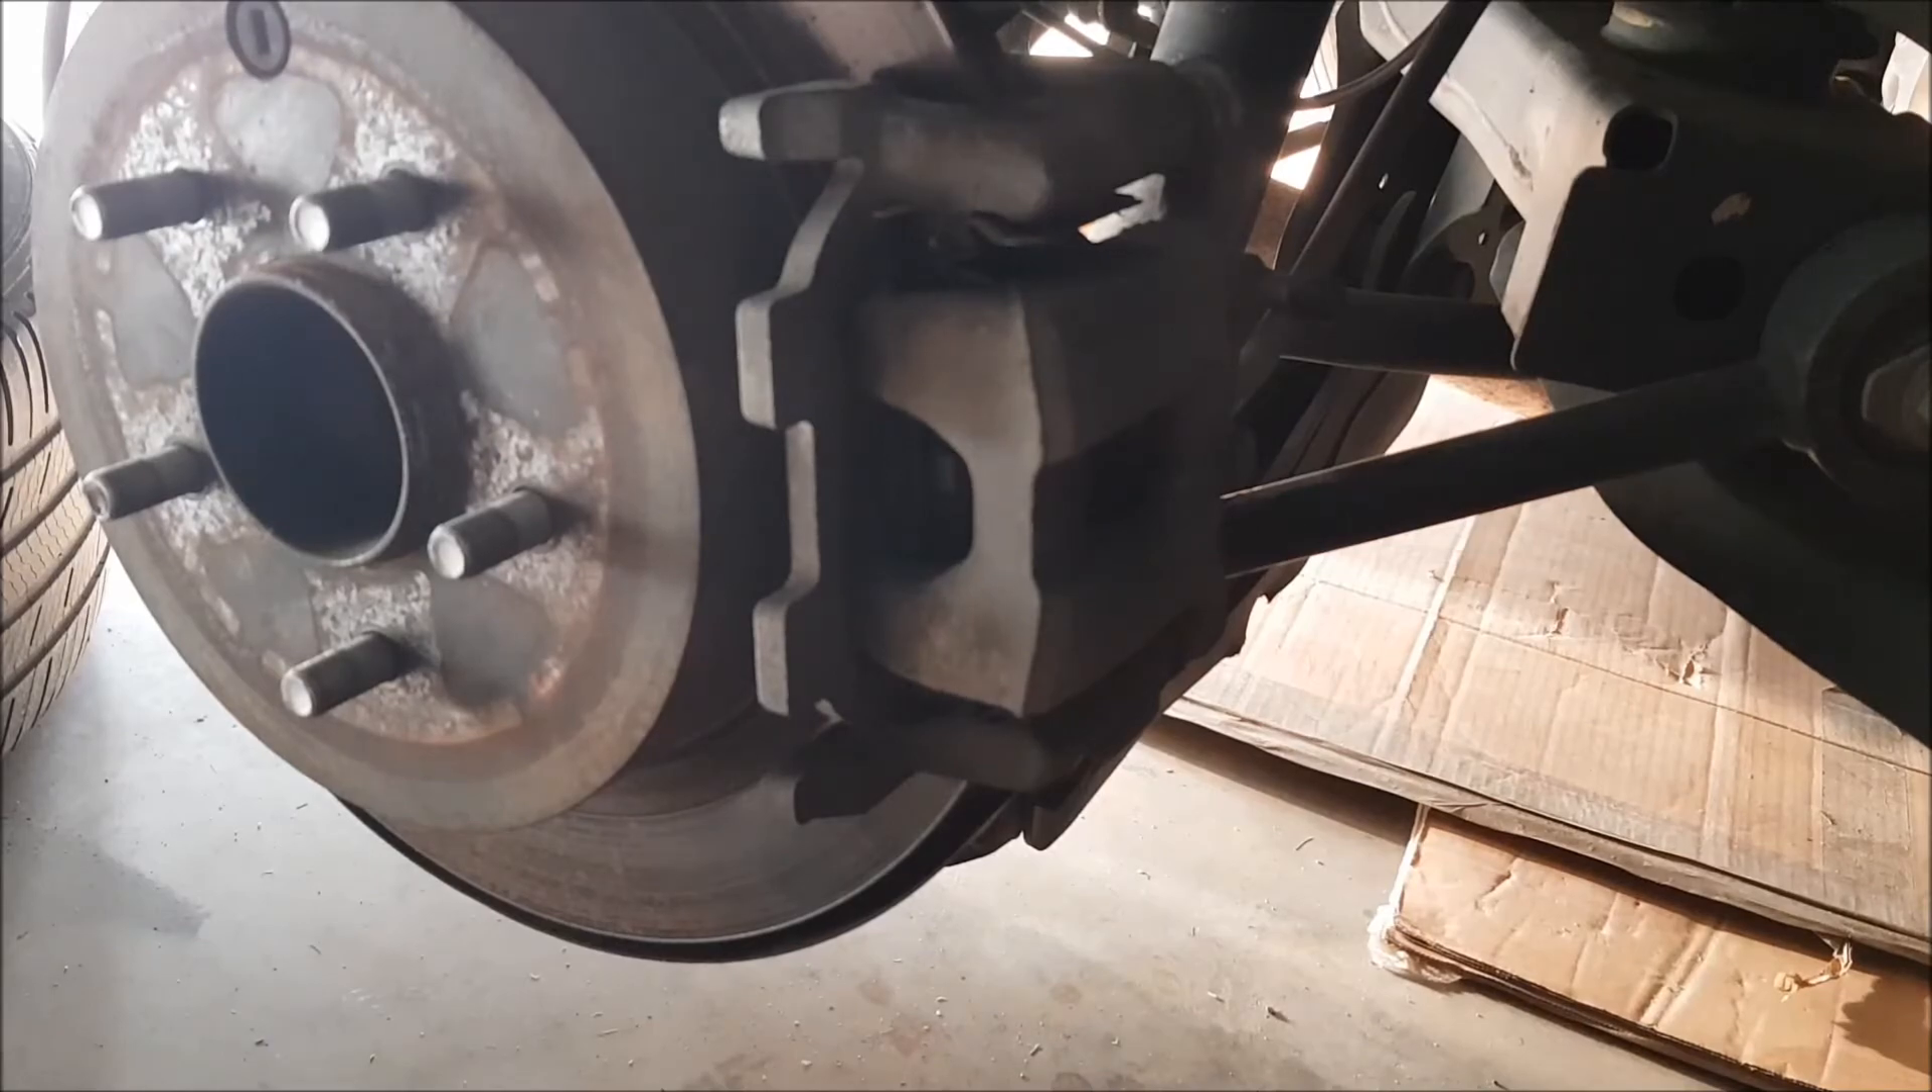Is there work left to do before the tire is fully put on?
Yes.